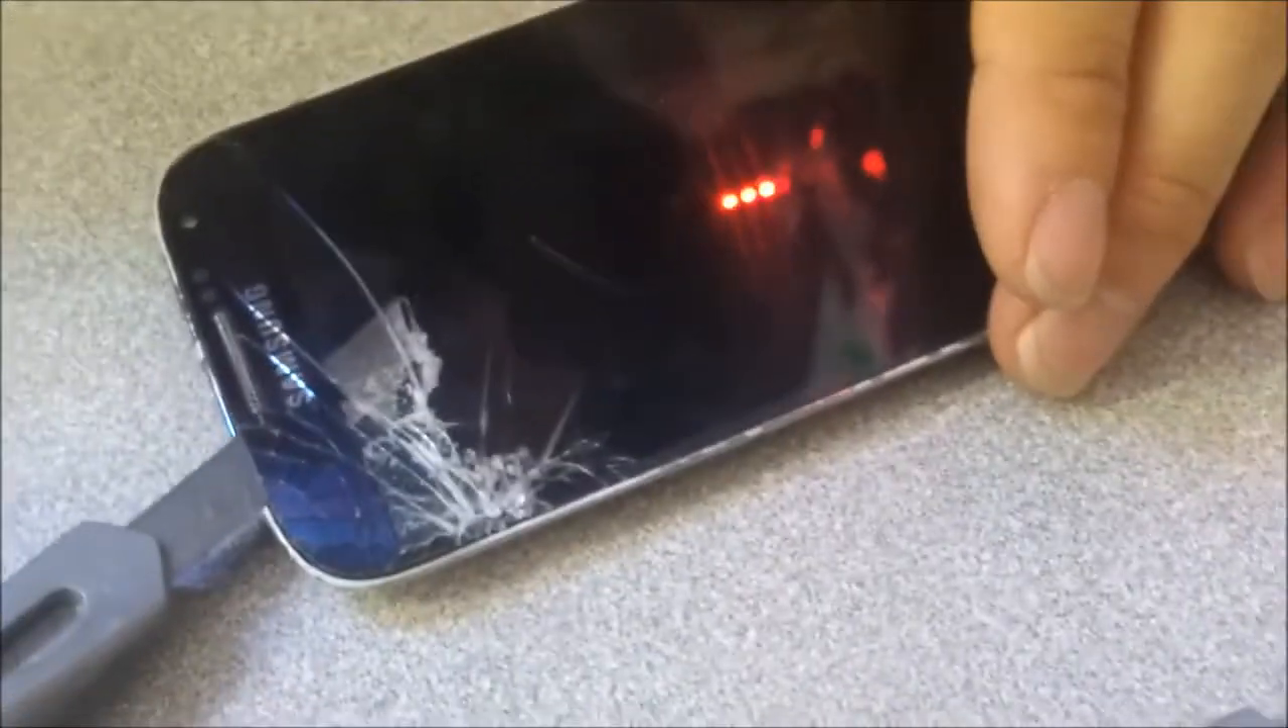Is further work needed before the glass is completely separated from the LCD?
Yes.